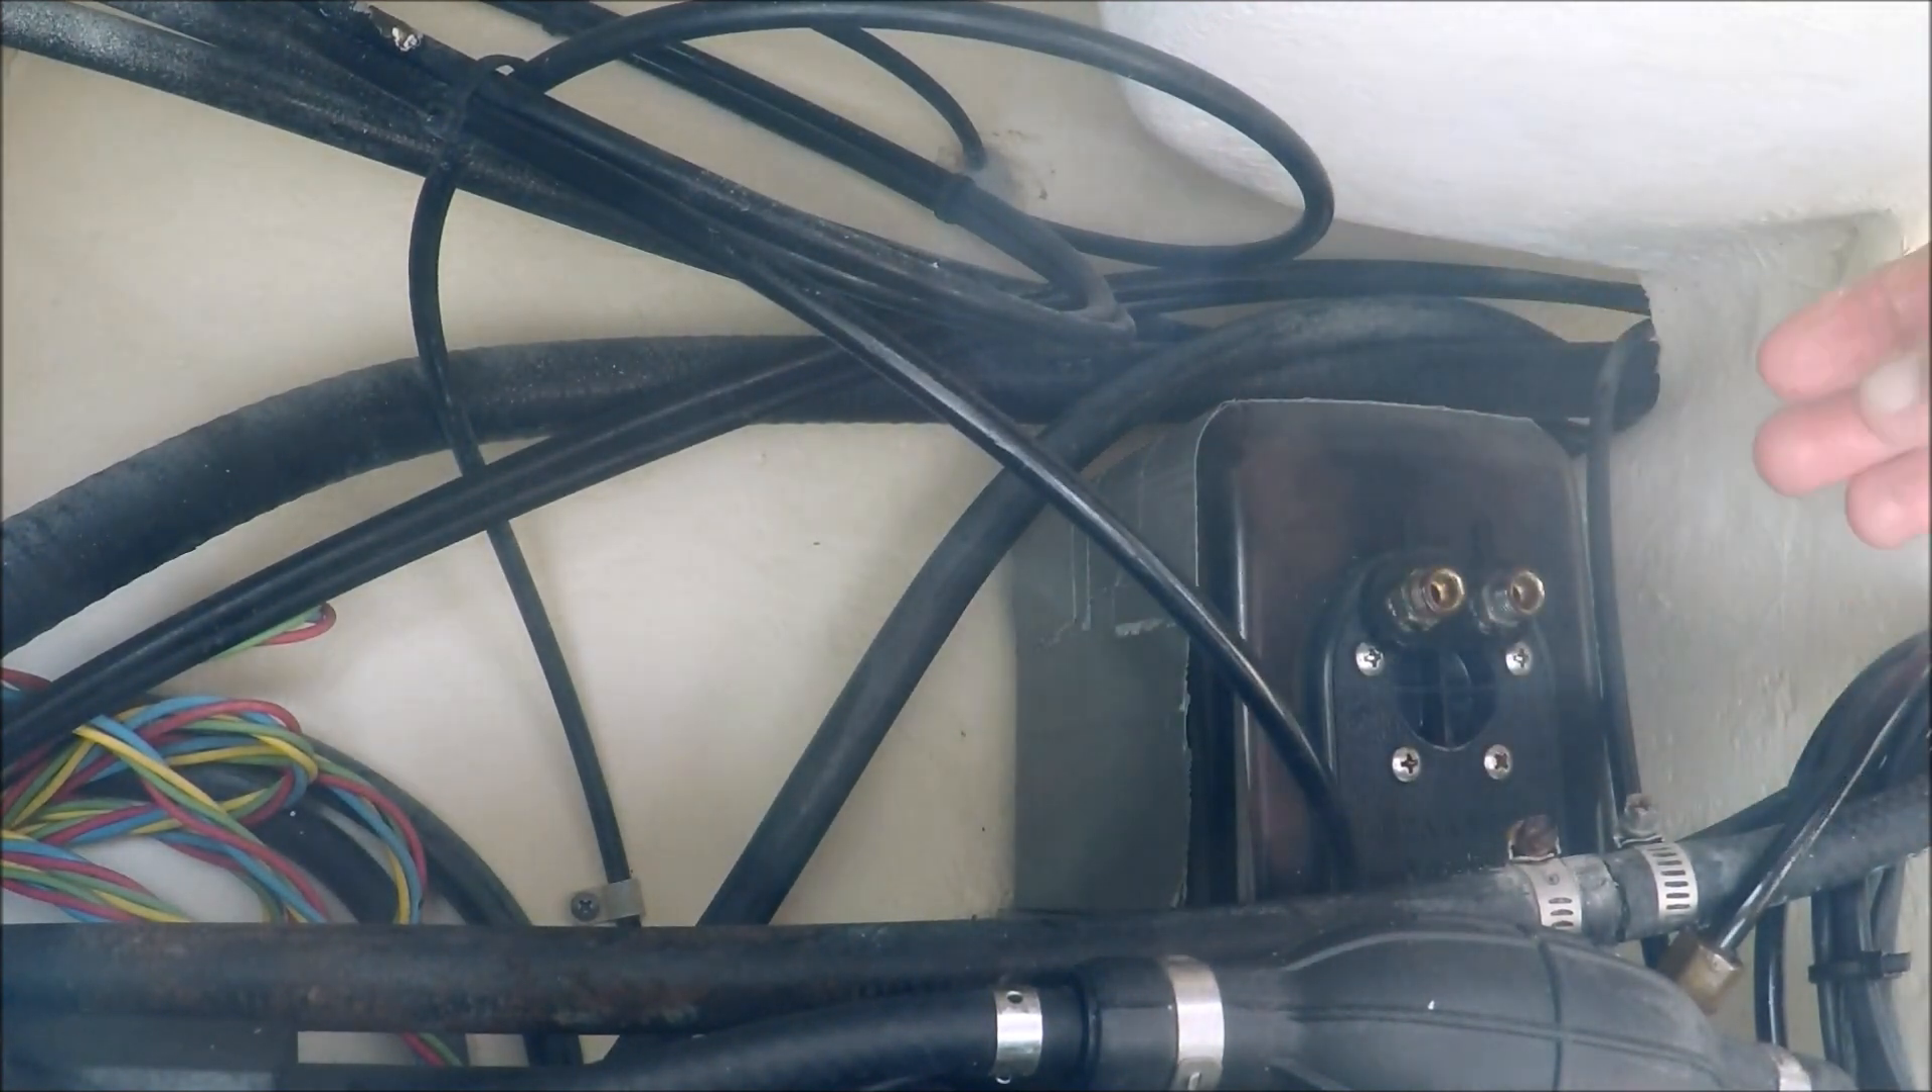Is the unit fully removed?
No.